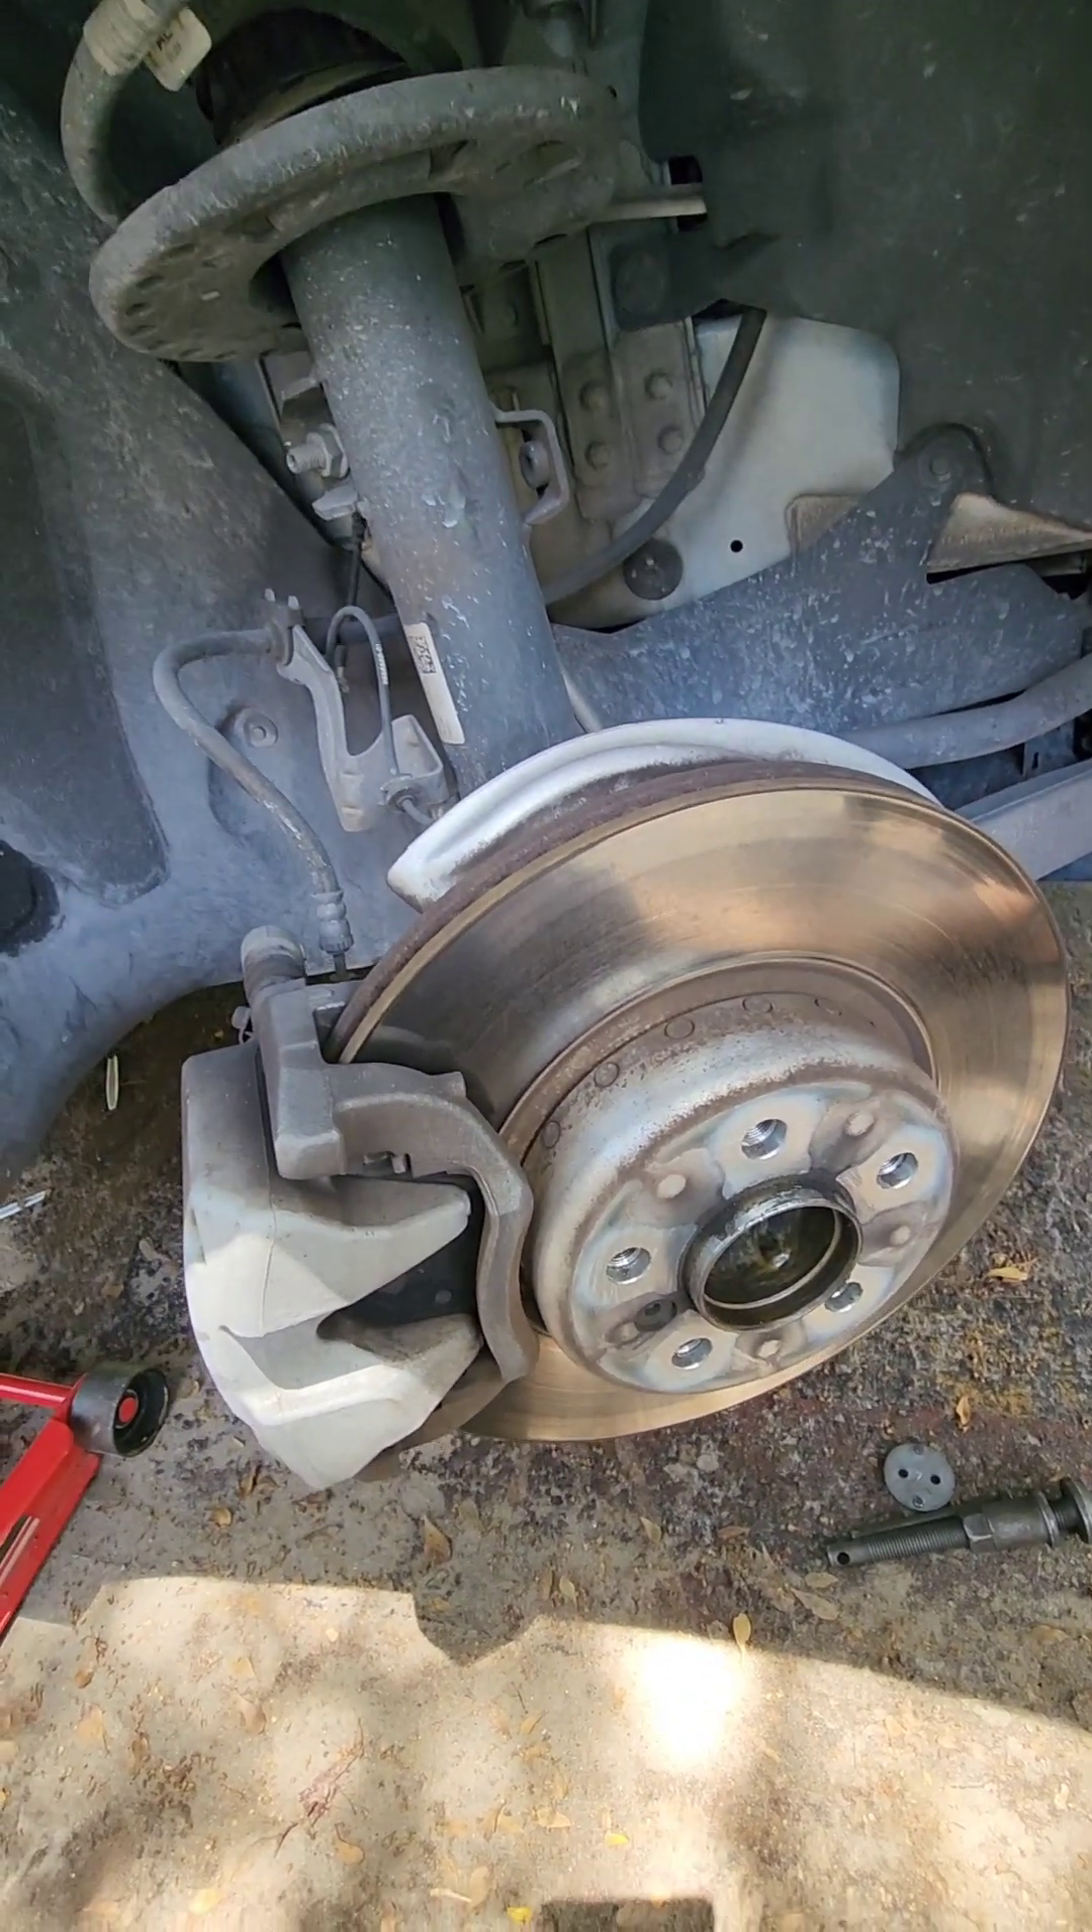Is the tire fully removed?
Yes.